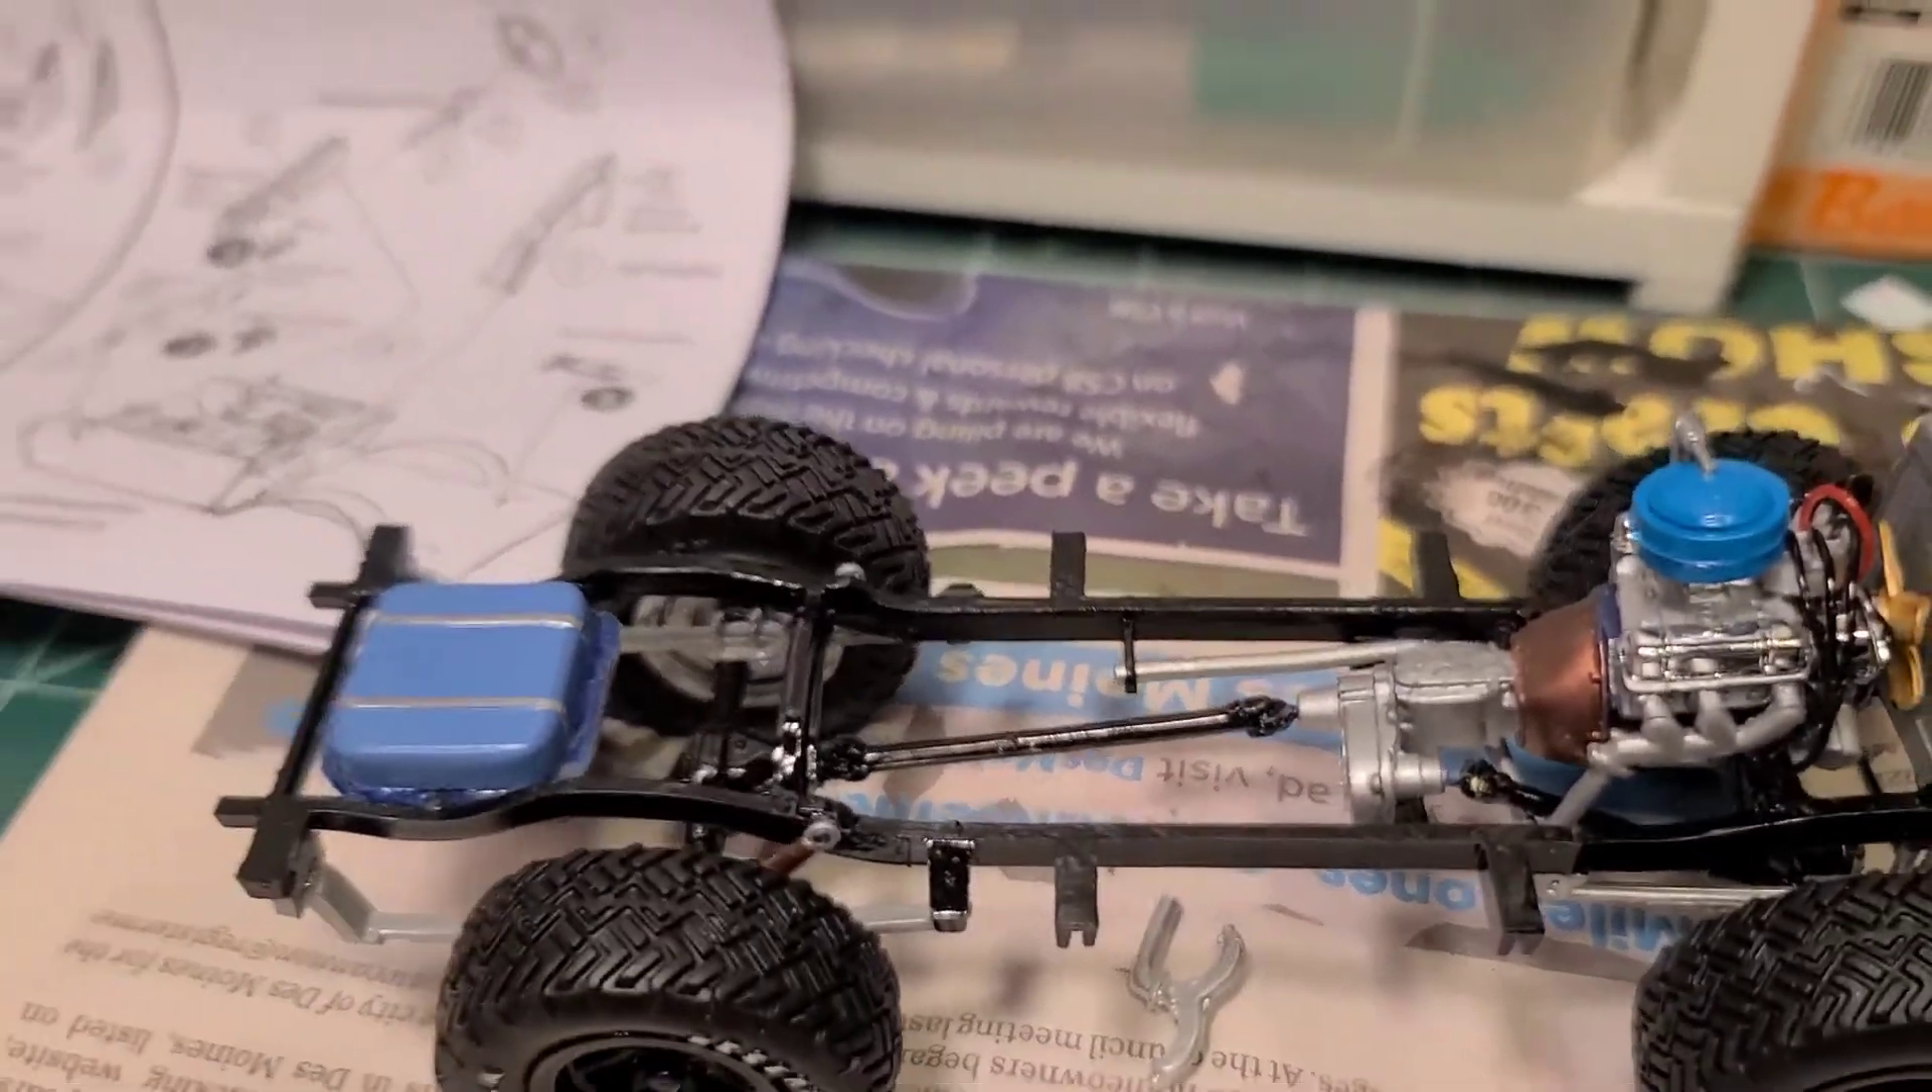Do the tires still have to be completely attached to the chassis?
No.